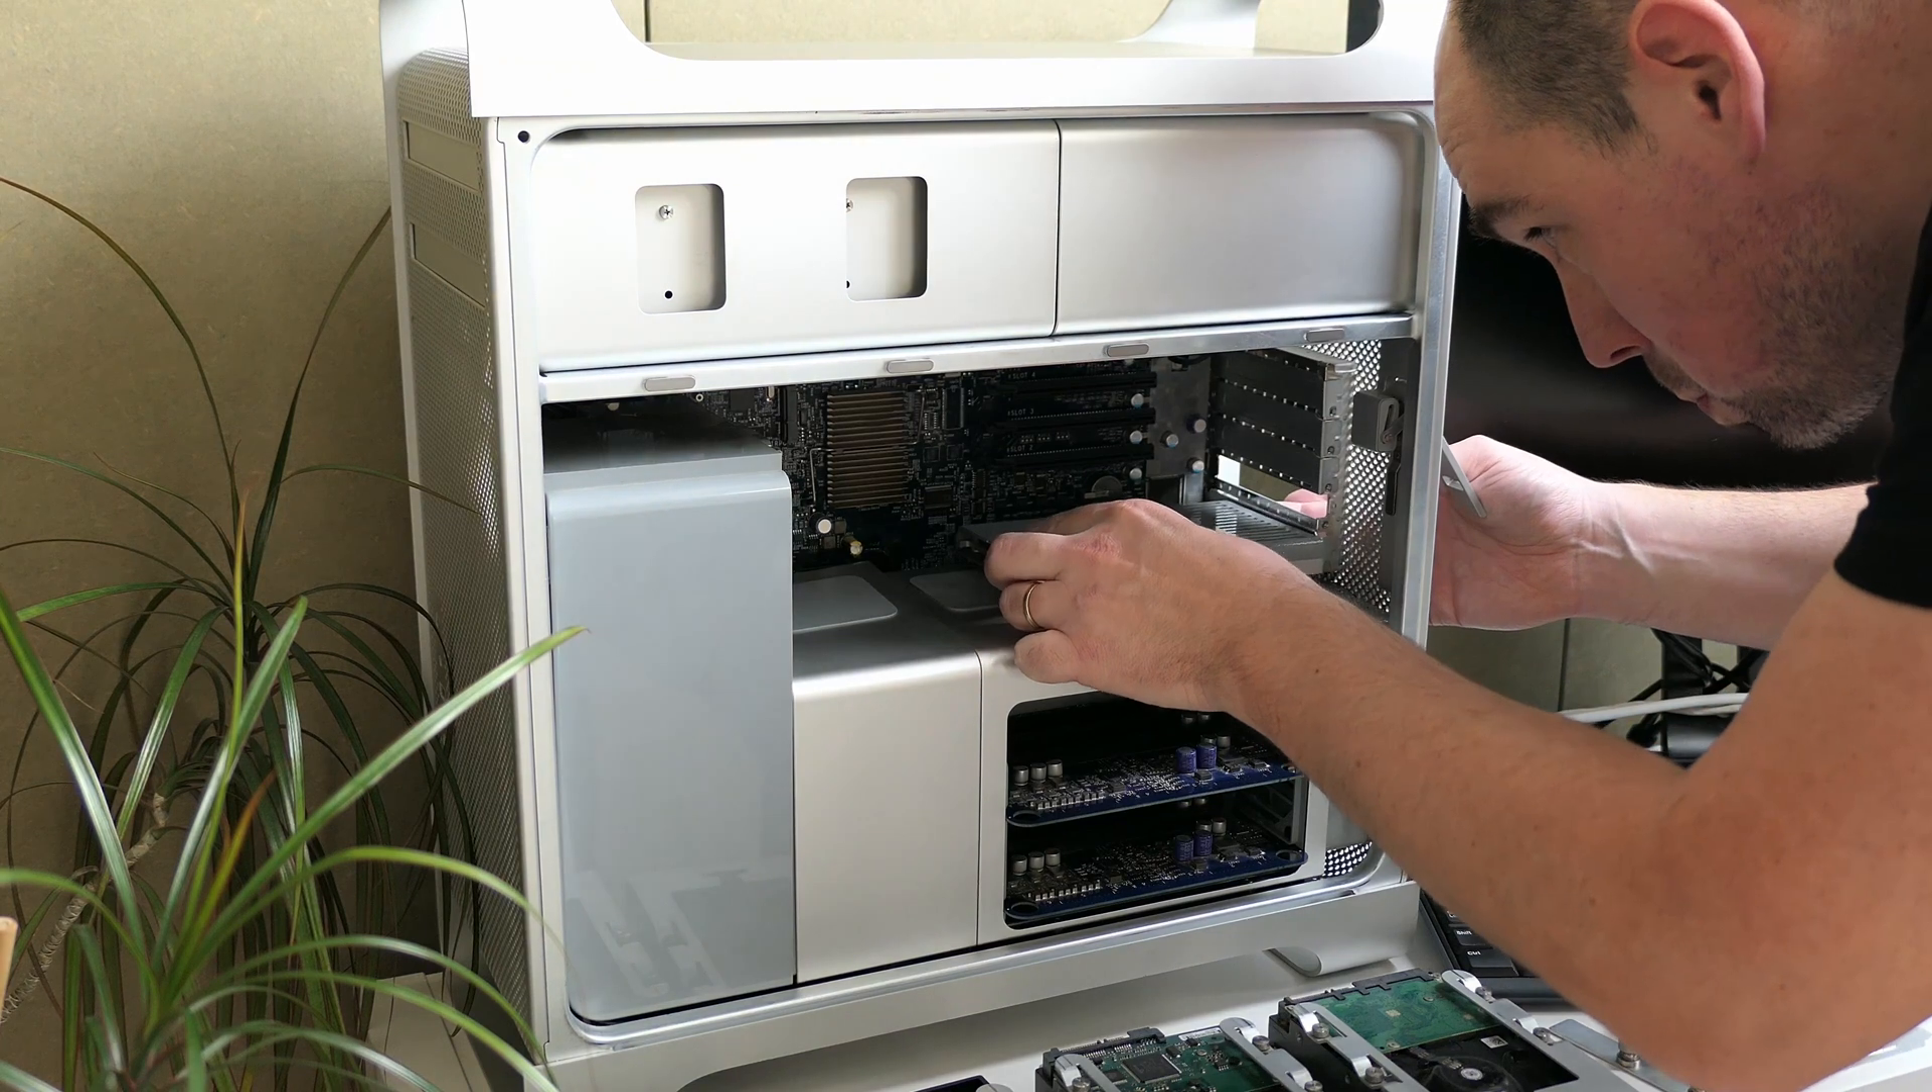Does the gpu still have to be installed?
Yes.